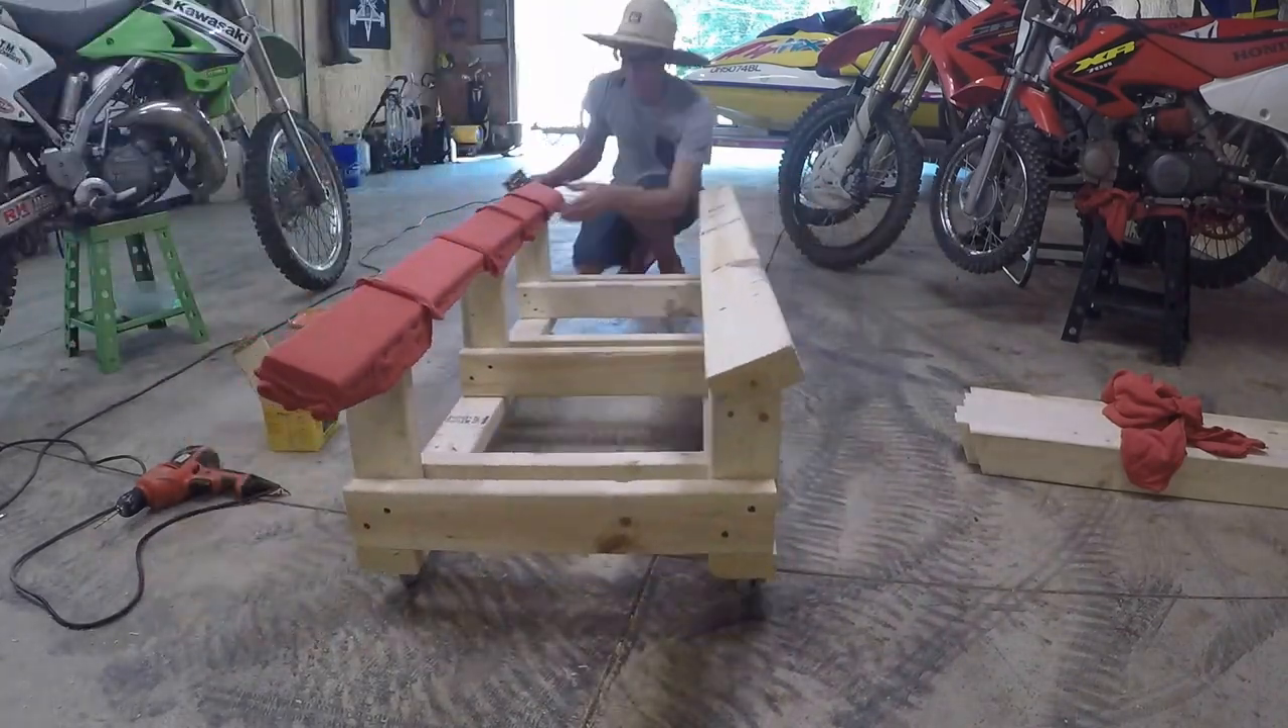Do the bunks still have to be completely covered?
Yes.